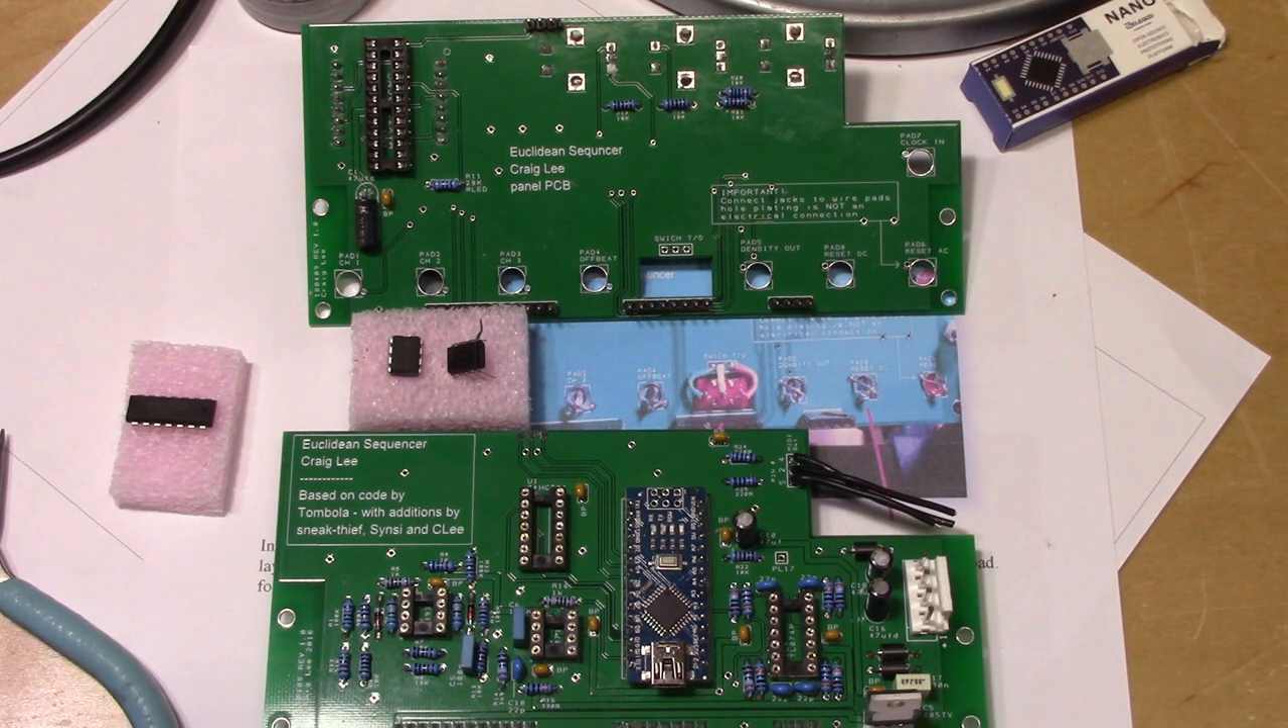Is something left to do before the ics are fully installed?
Yes.